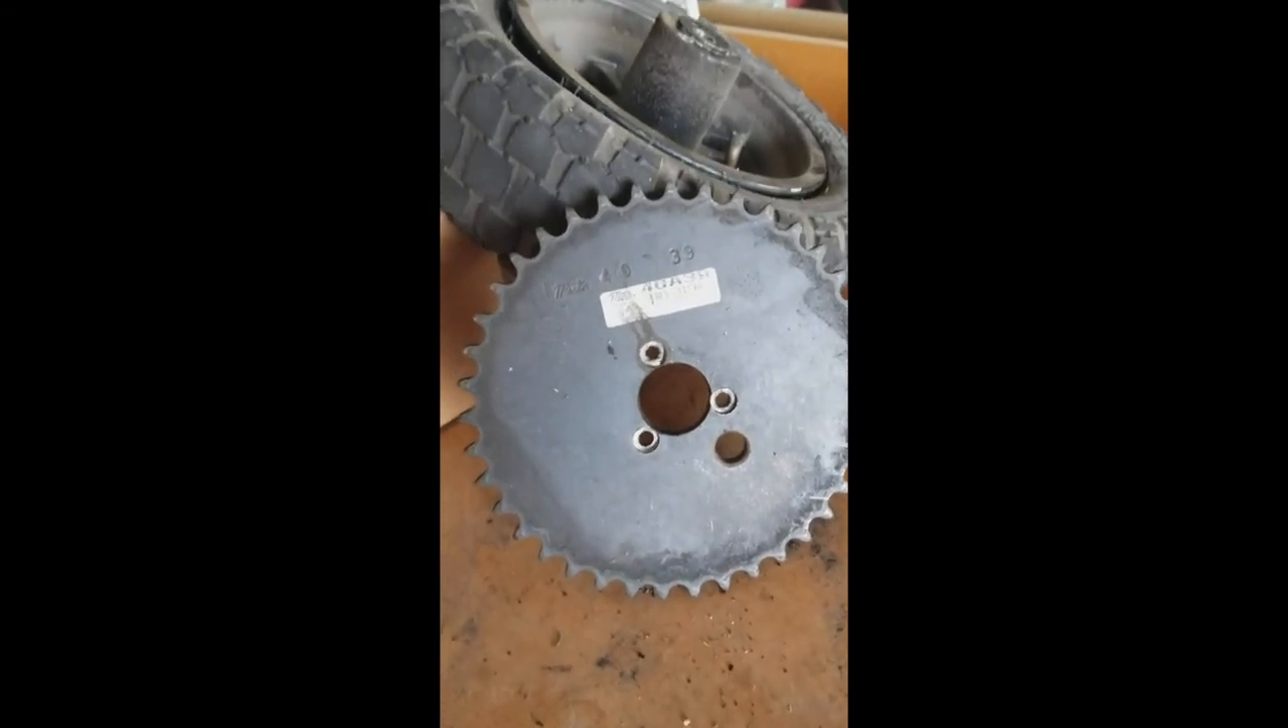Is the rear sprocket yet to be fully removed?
No.